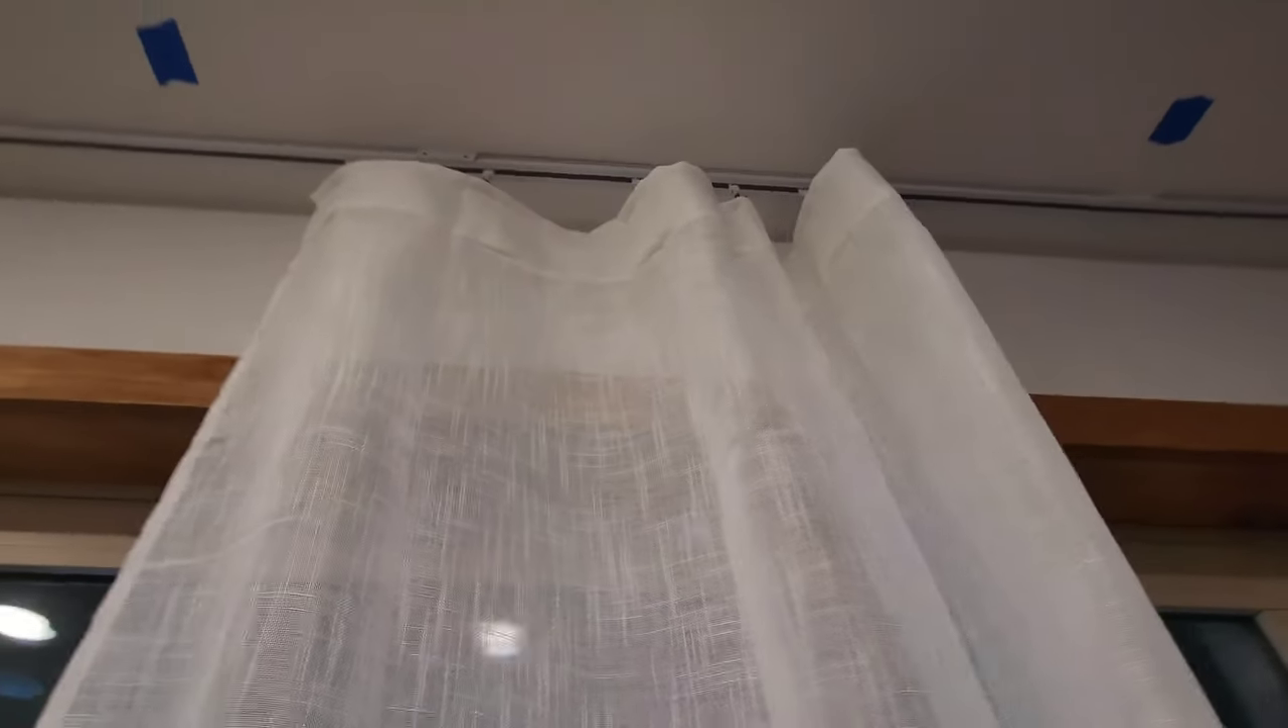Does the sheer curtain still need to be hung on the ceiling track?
No.